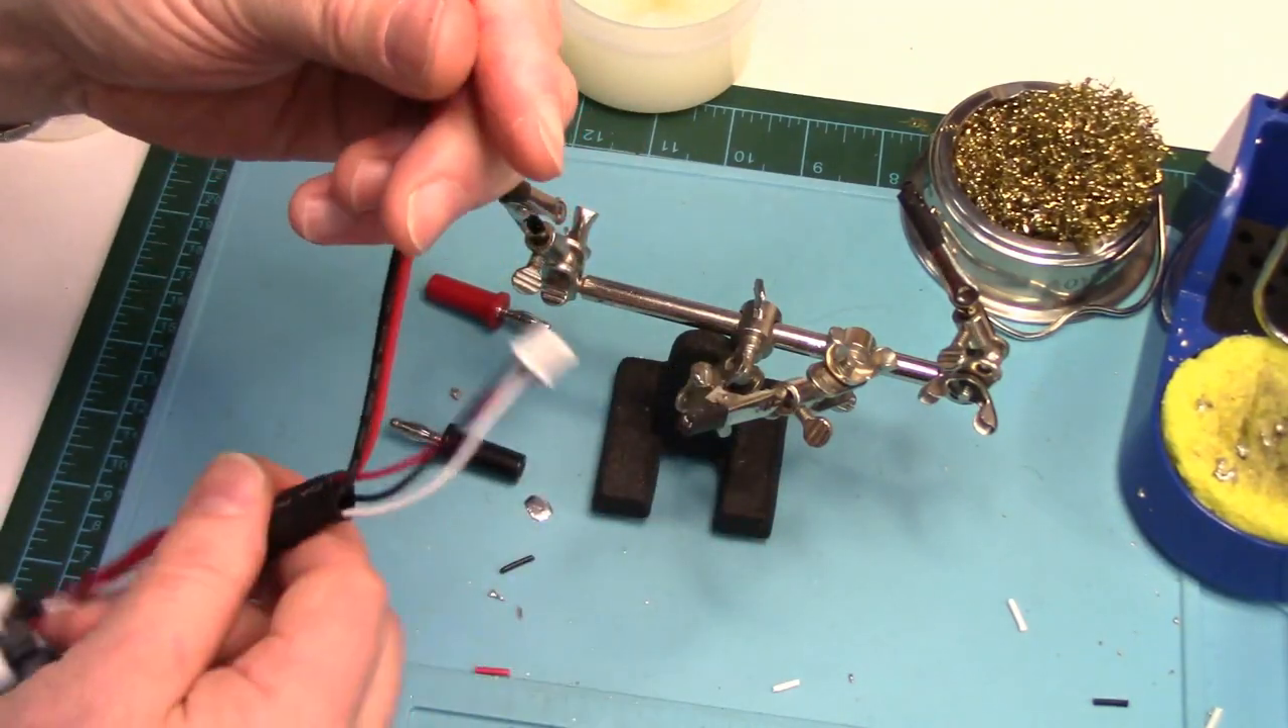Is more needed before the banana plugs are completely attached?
Yes.